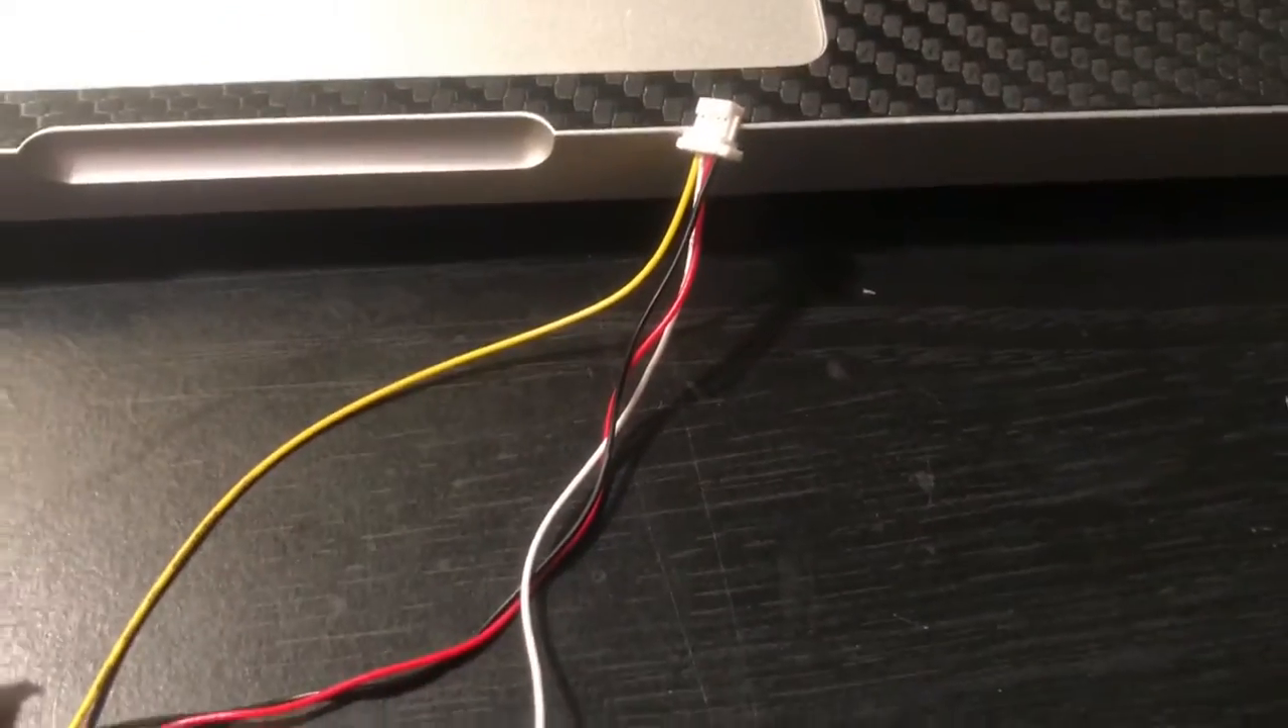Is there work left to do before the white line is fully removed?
Yes.